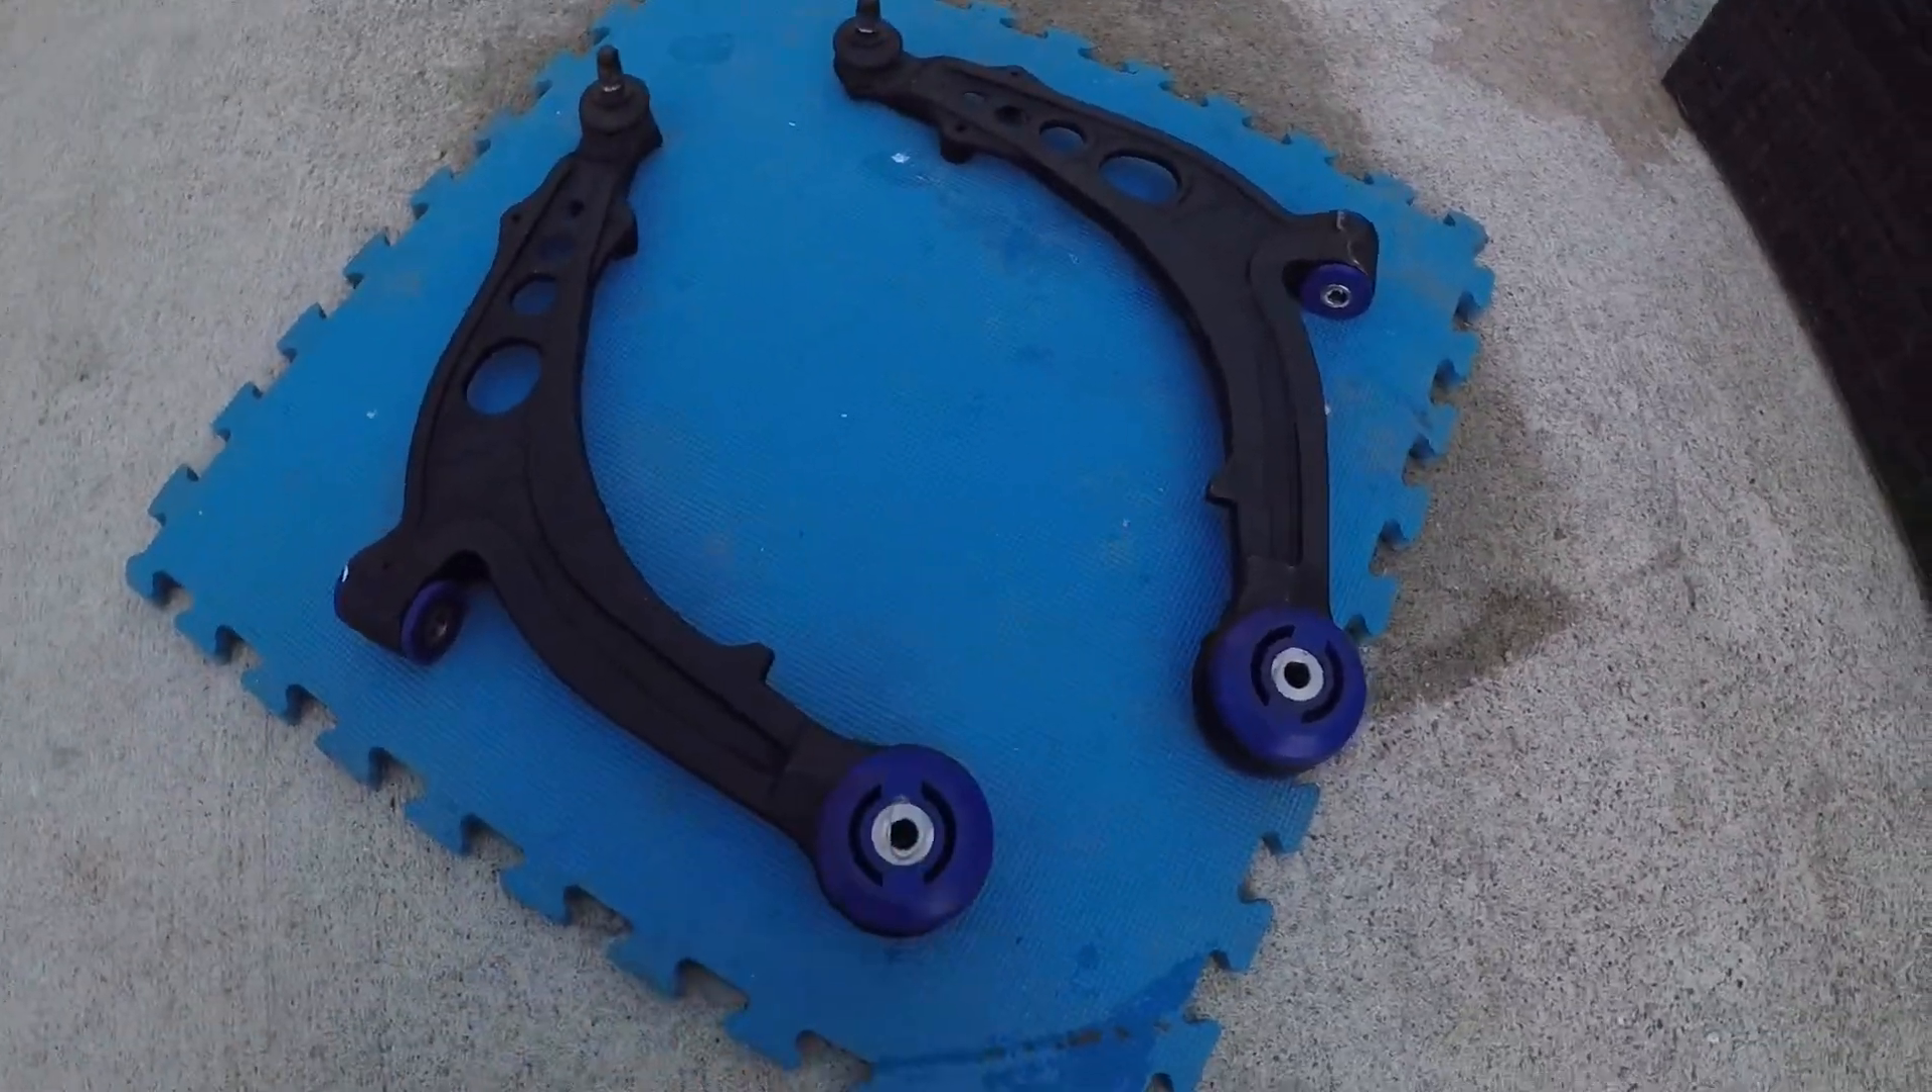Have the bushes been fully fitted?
Yes.